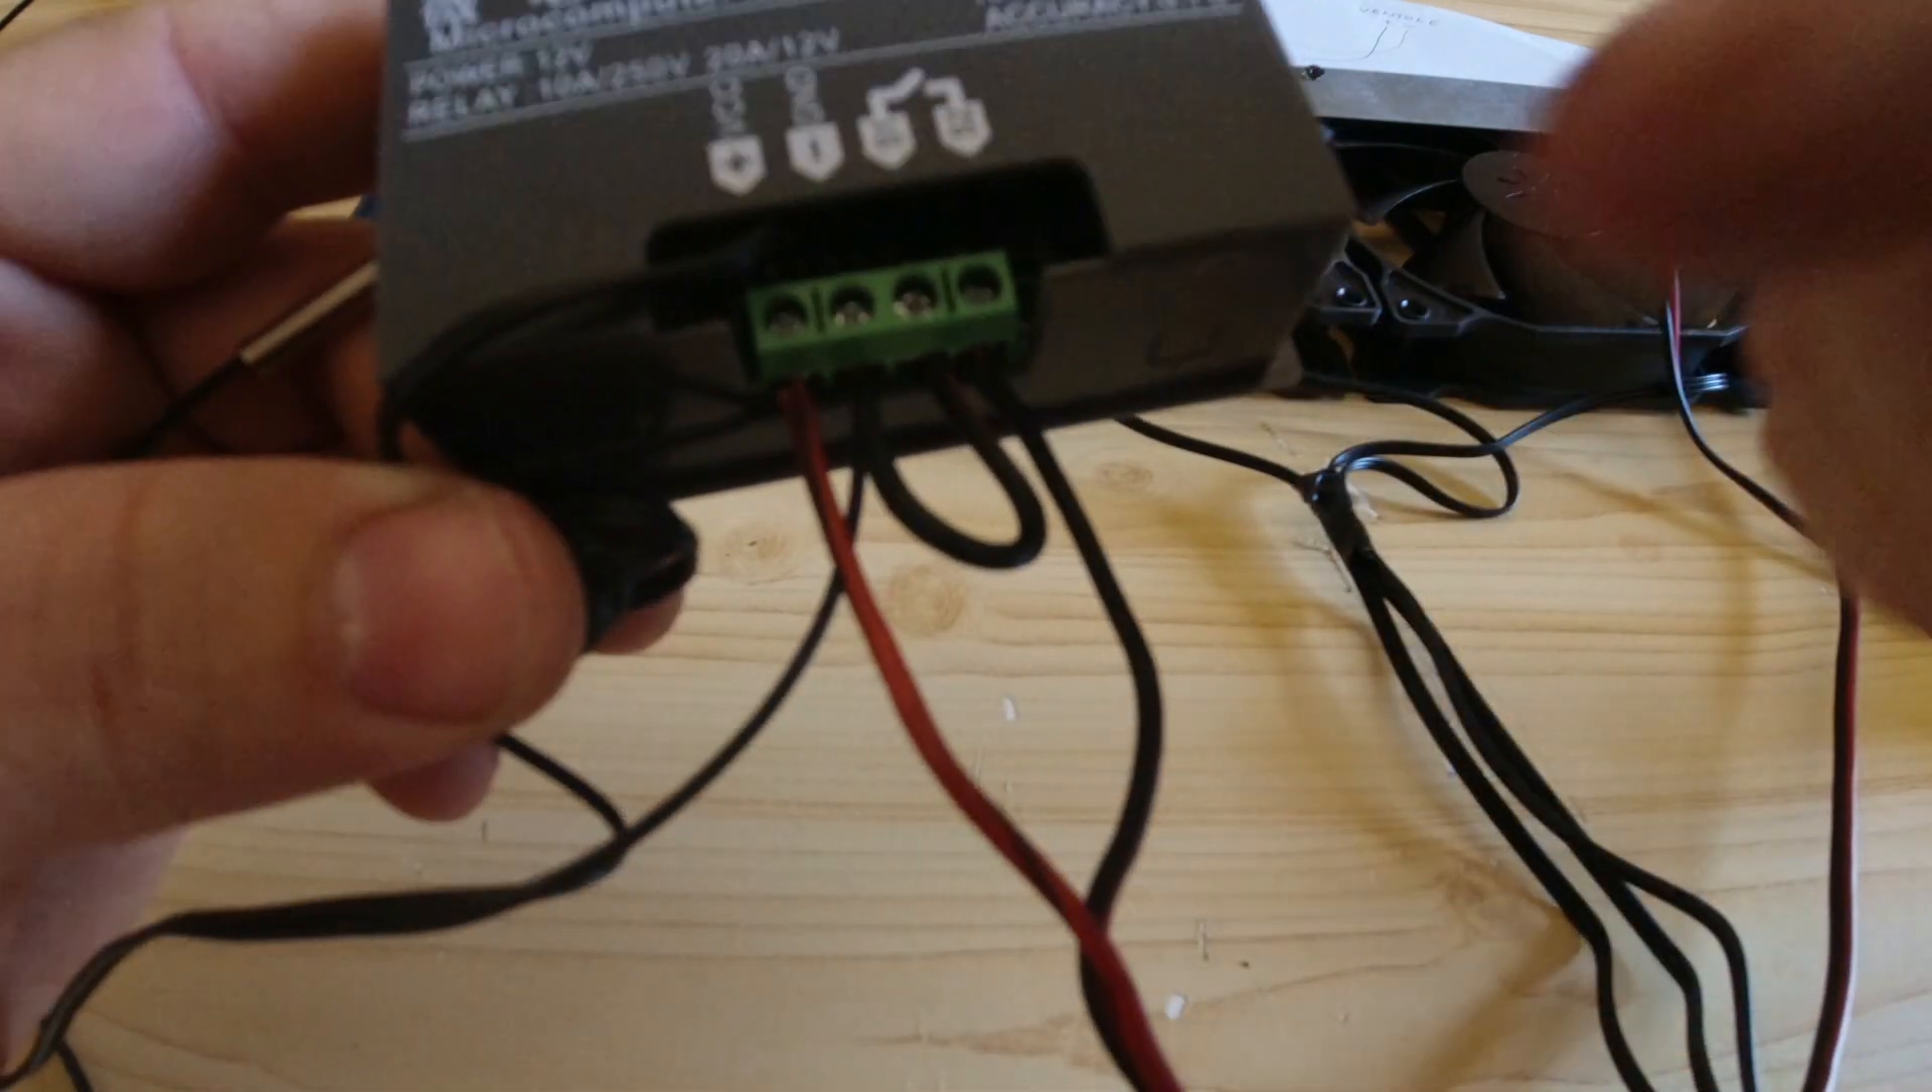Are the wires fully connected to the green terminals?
Yes.